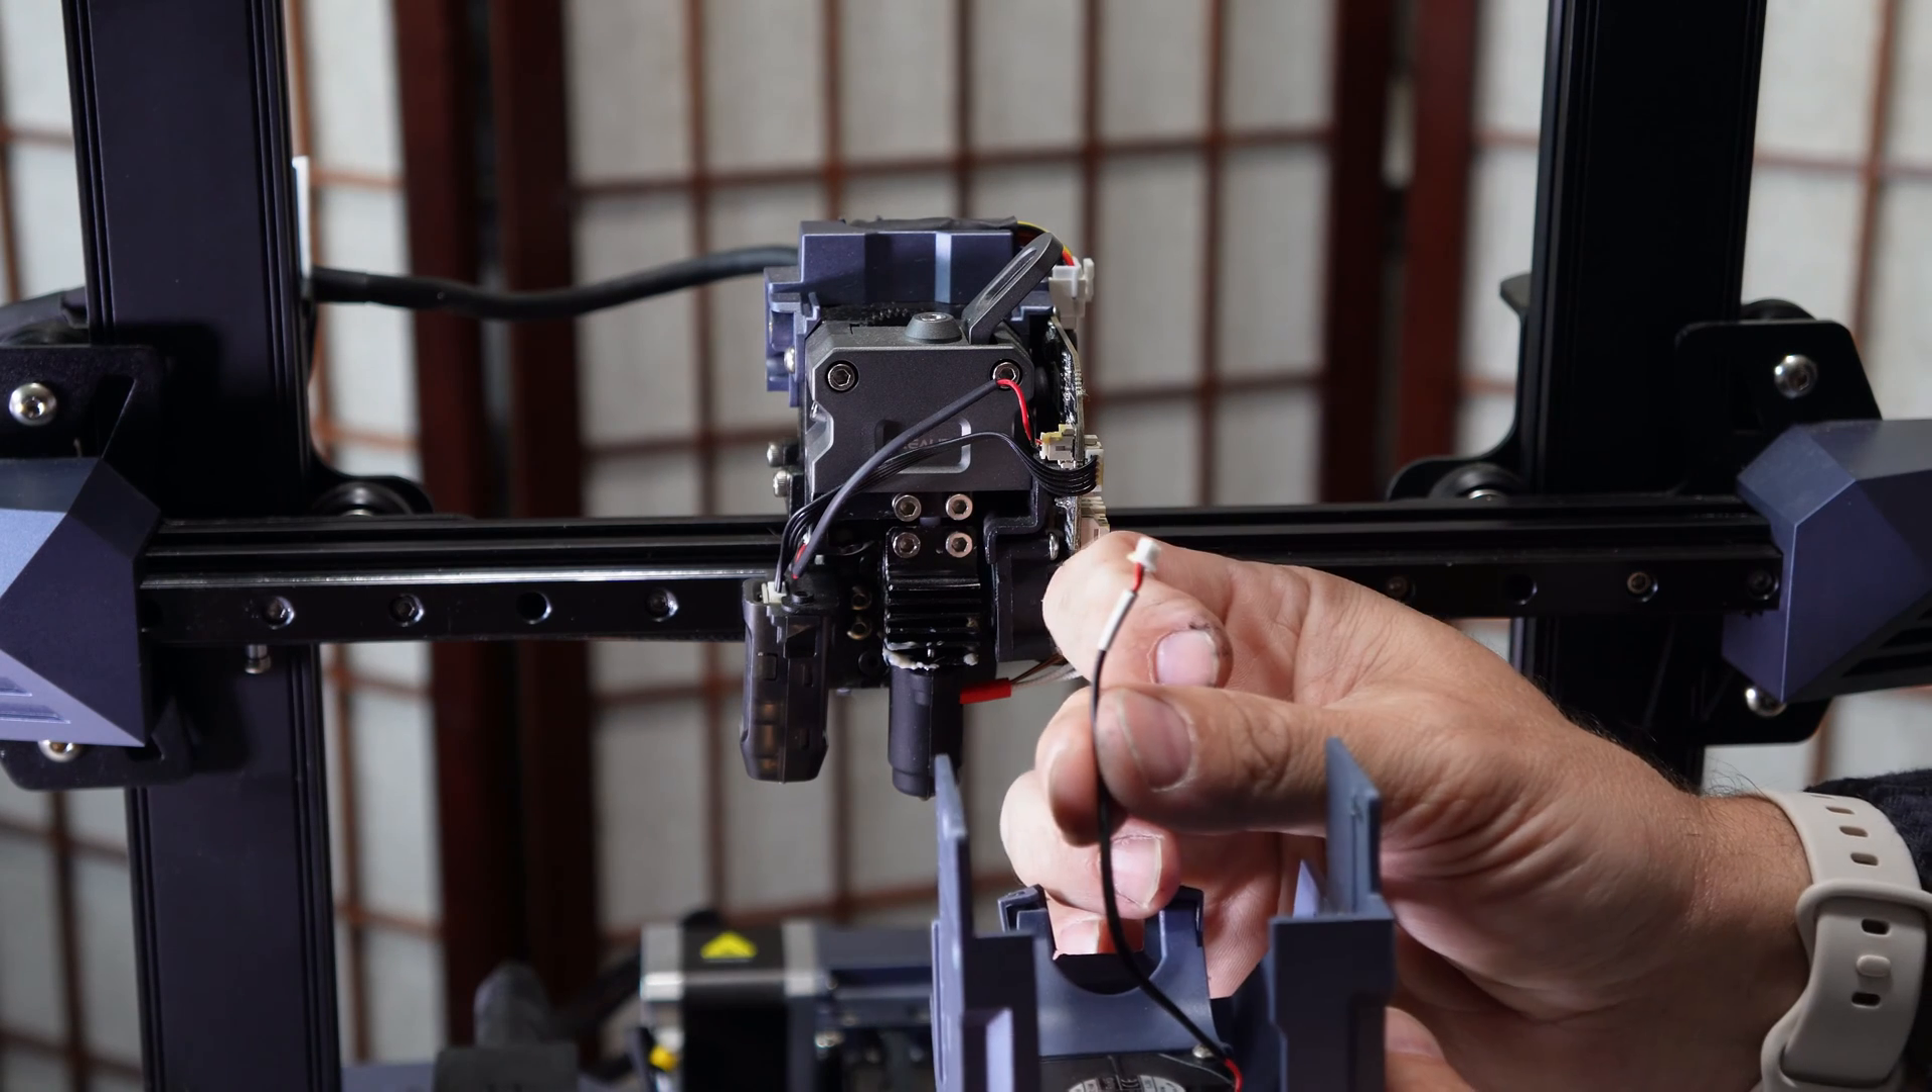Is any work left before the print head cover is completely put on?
Yes.